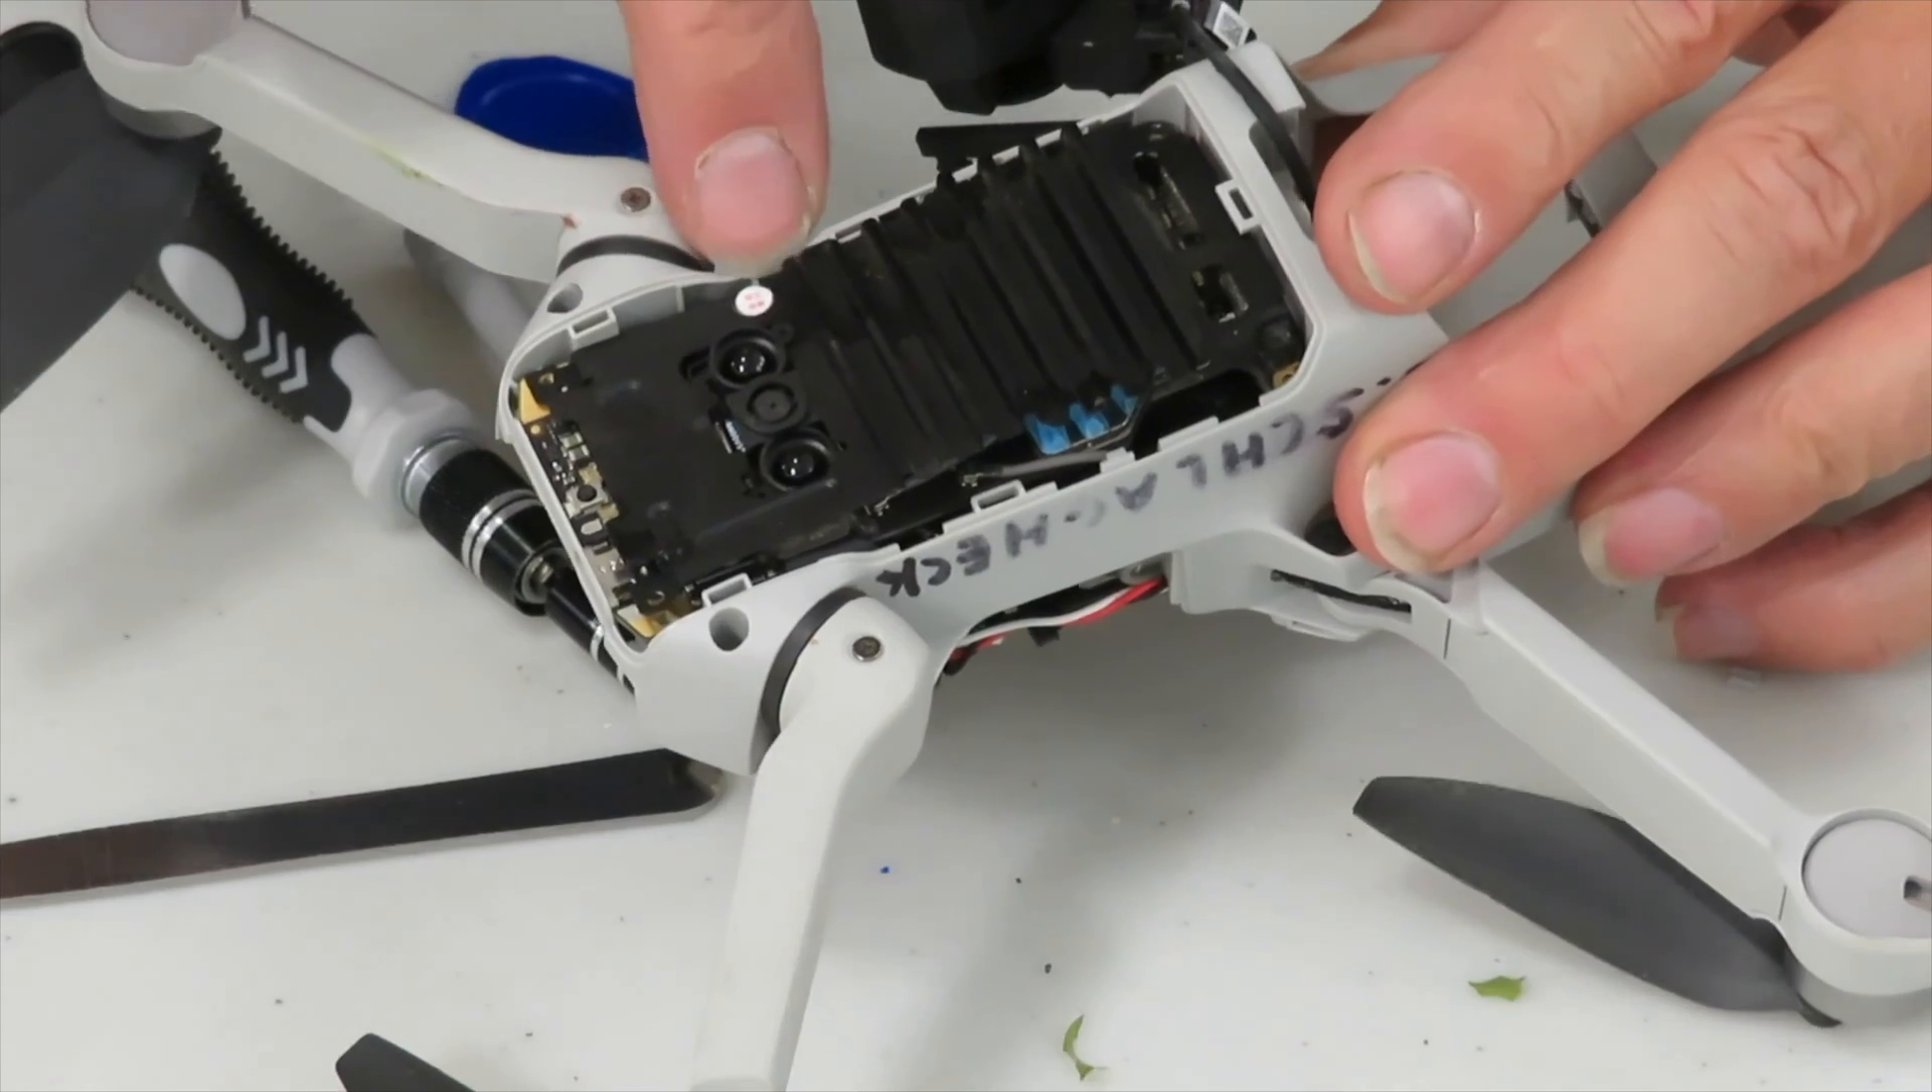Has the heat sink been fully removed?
No.